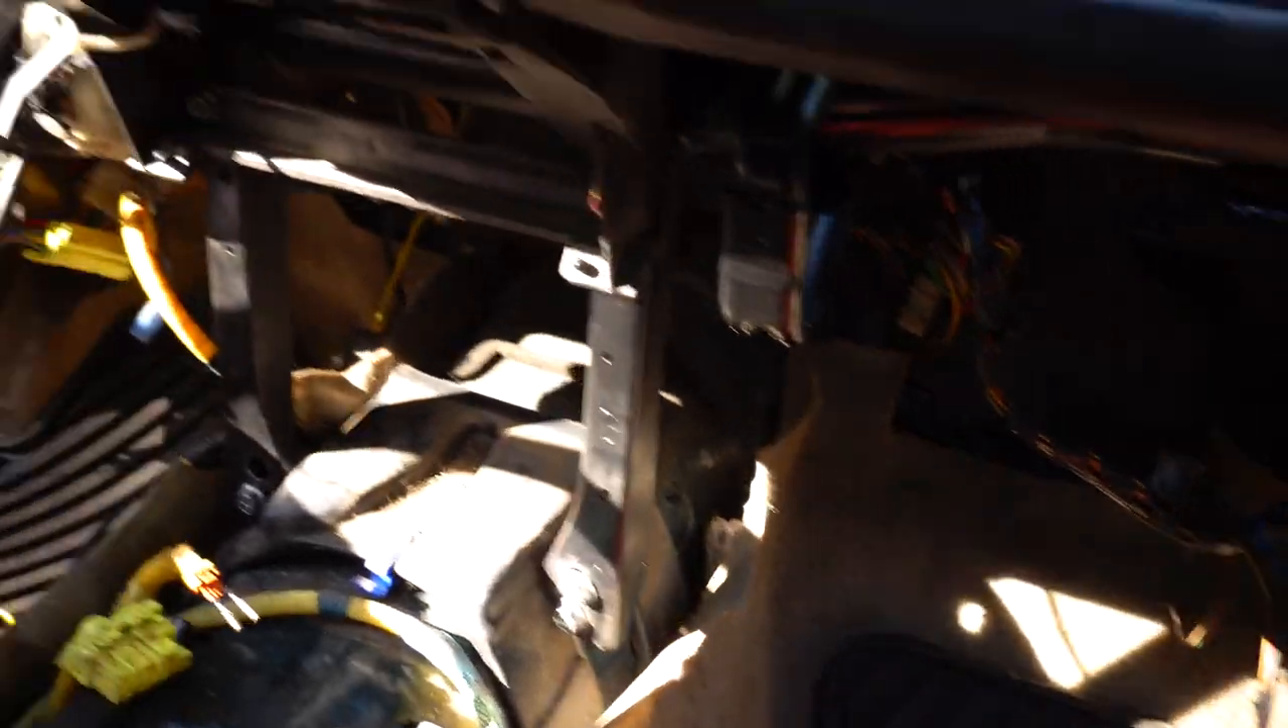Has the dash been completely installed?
No.